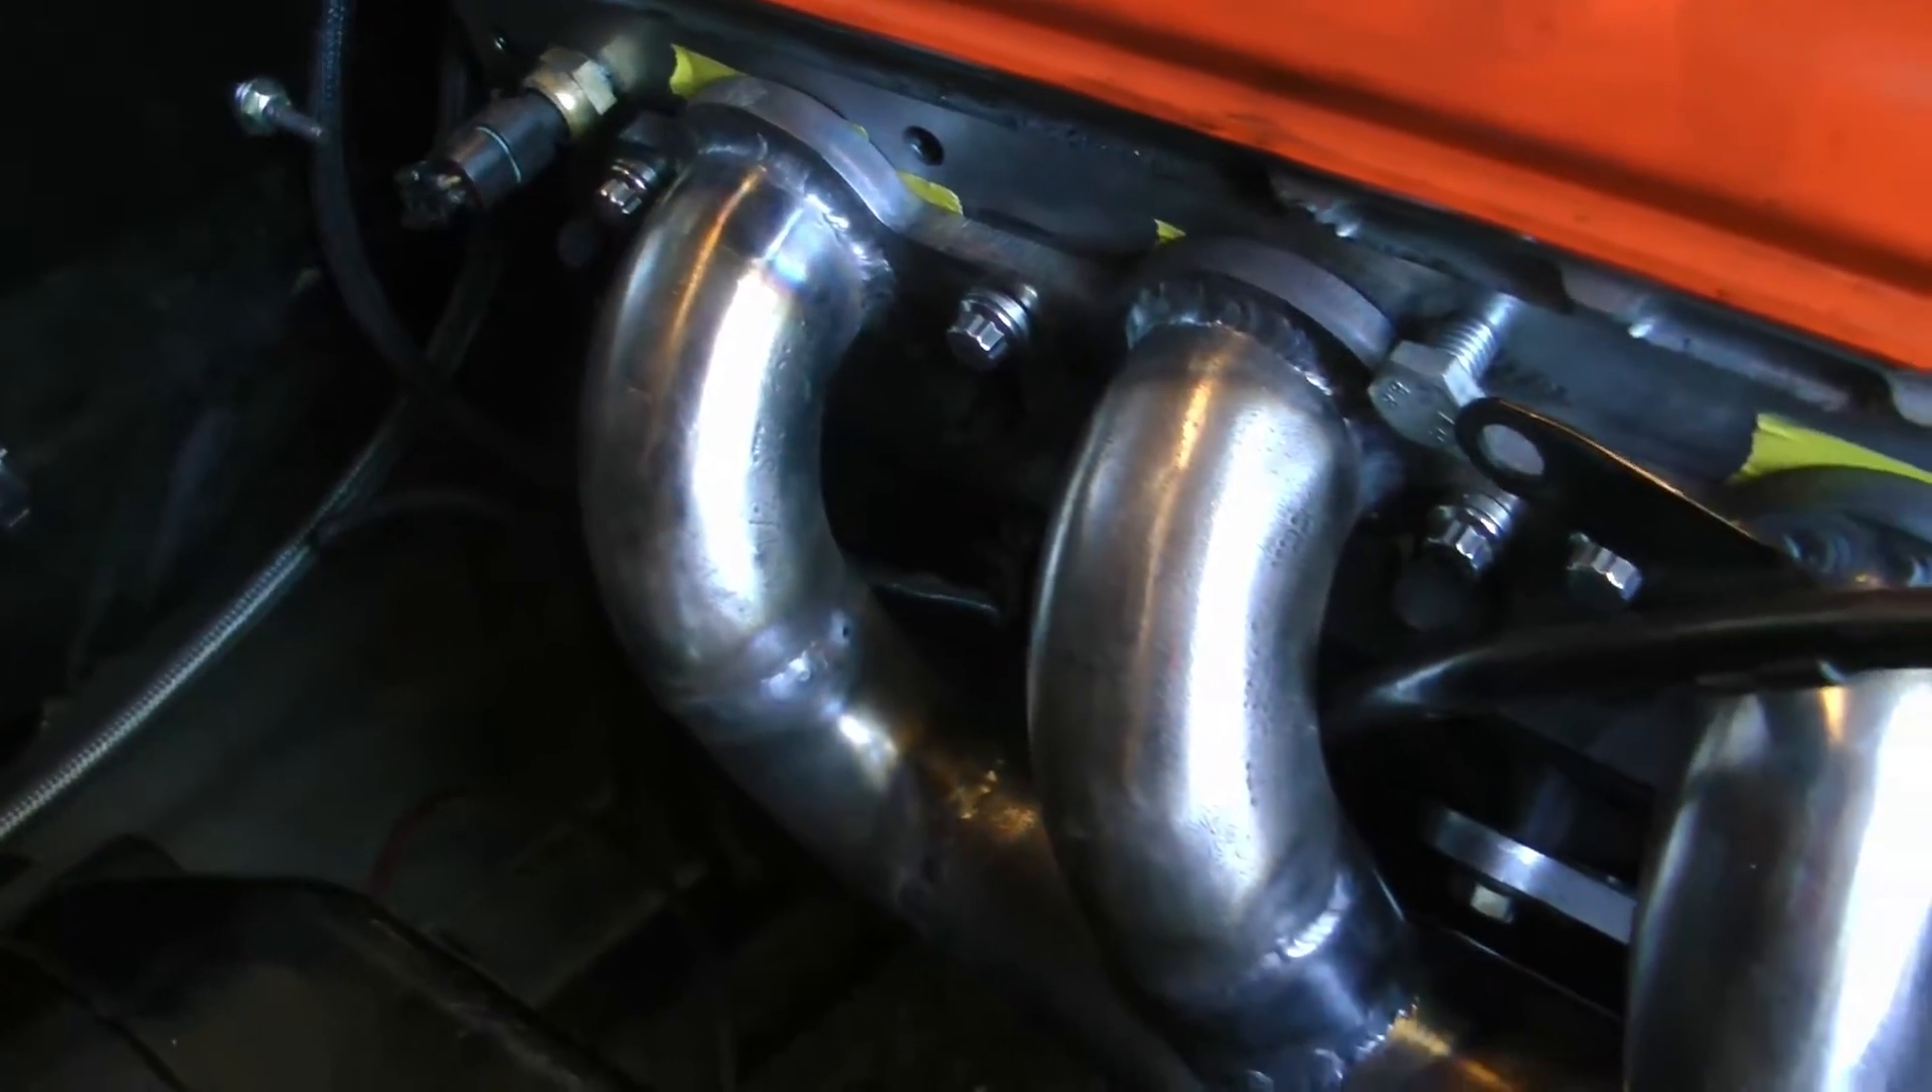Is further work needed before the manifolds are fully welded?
No.